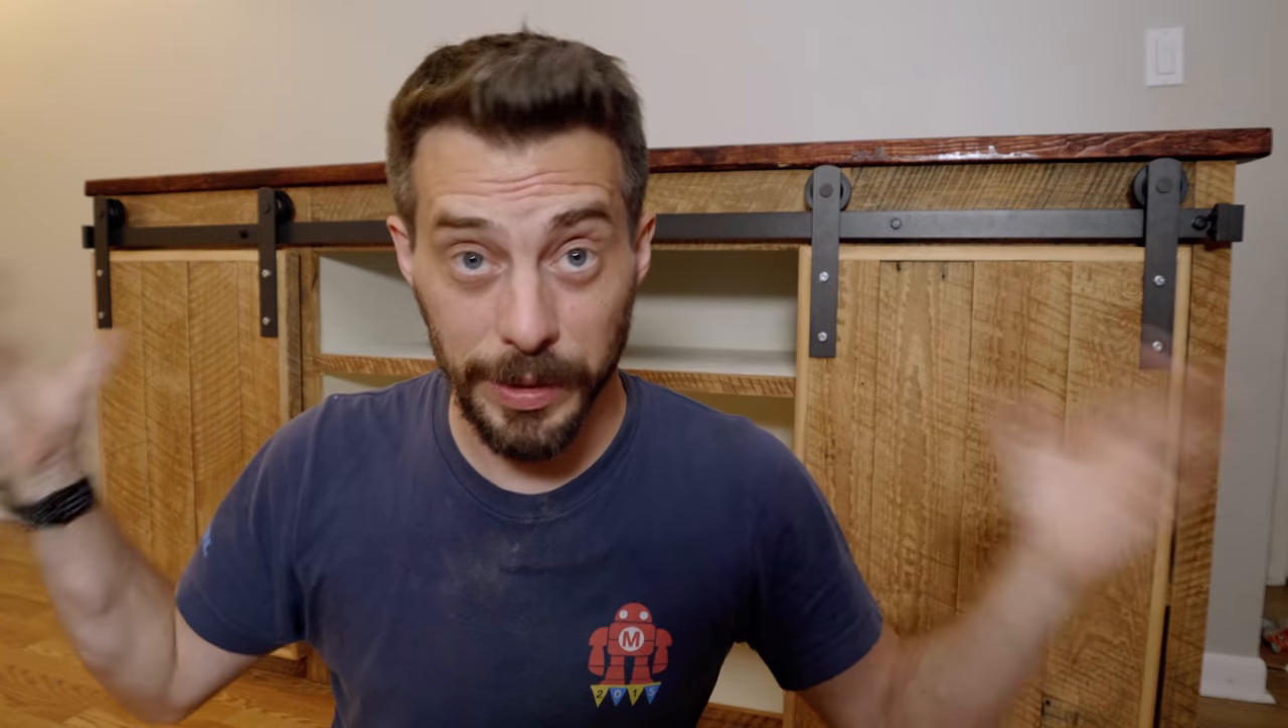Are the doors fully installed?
Yes.